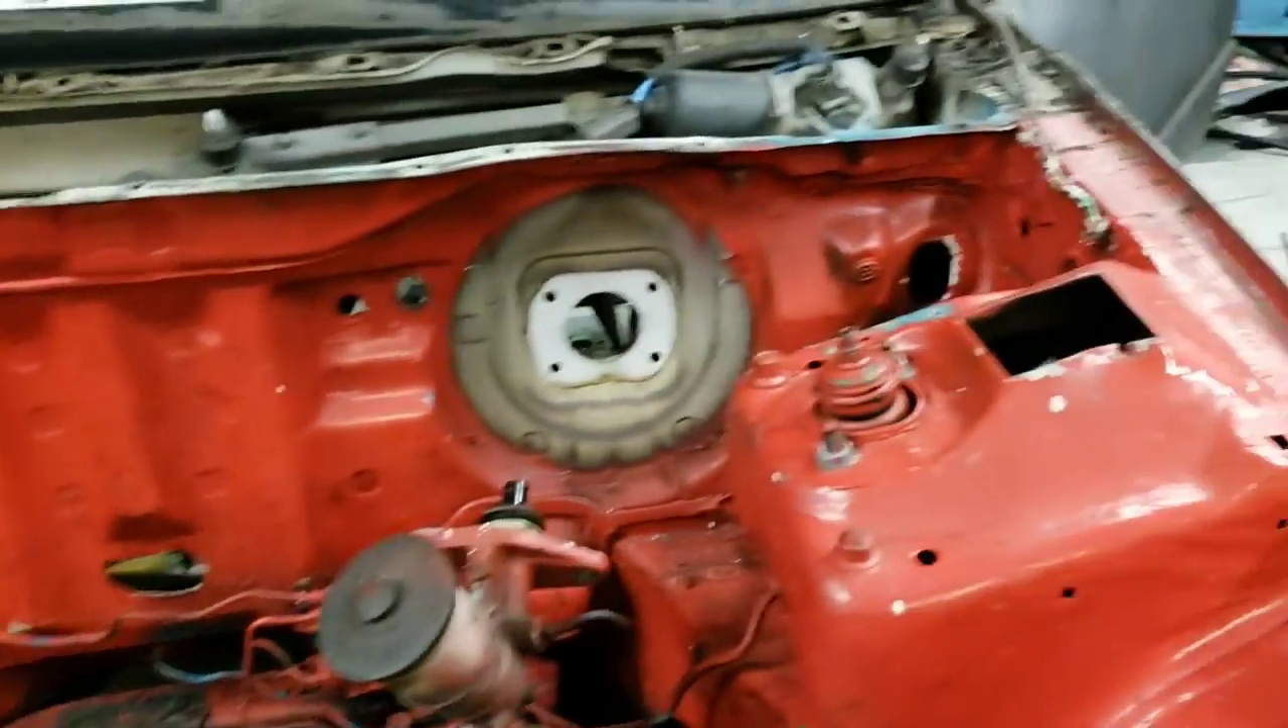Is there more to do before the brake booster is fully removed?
No.